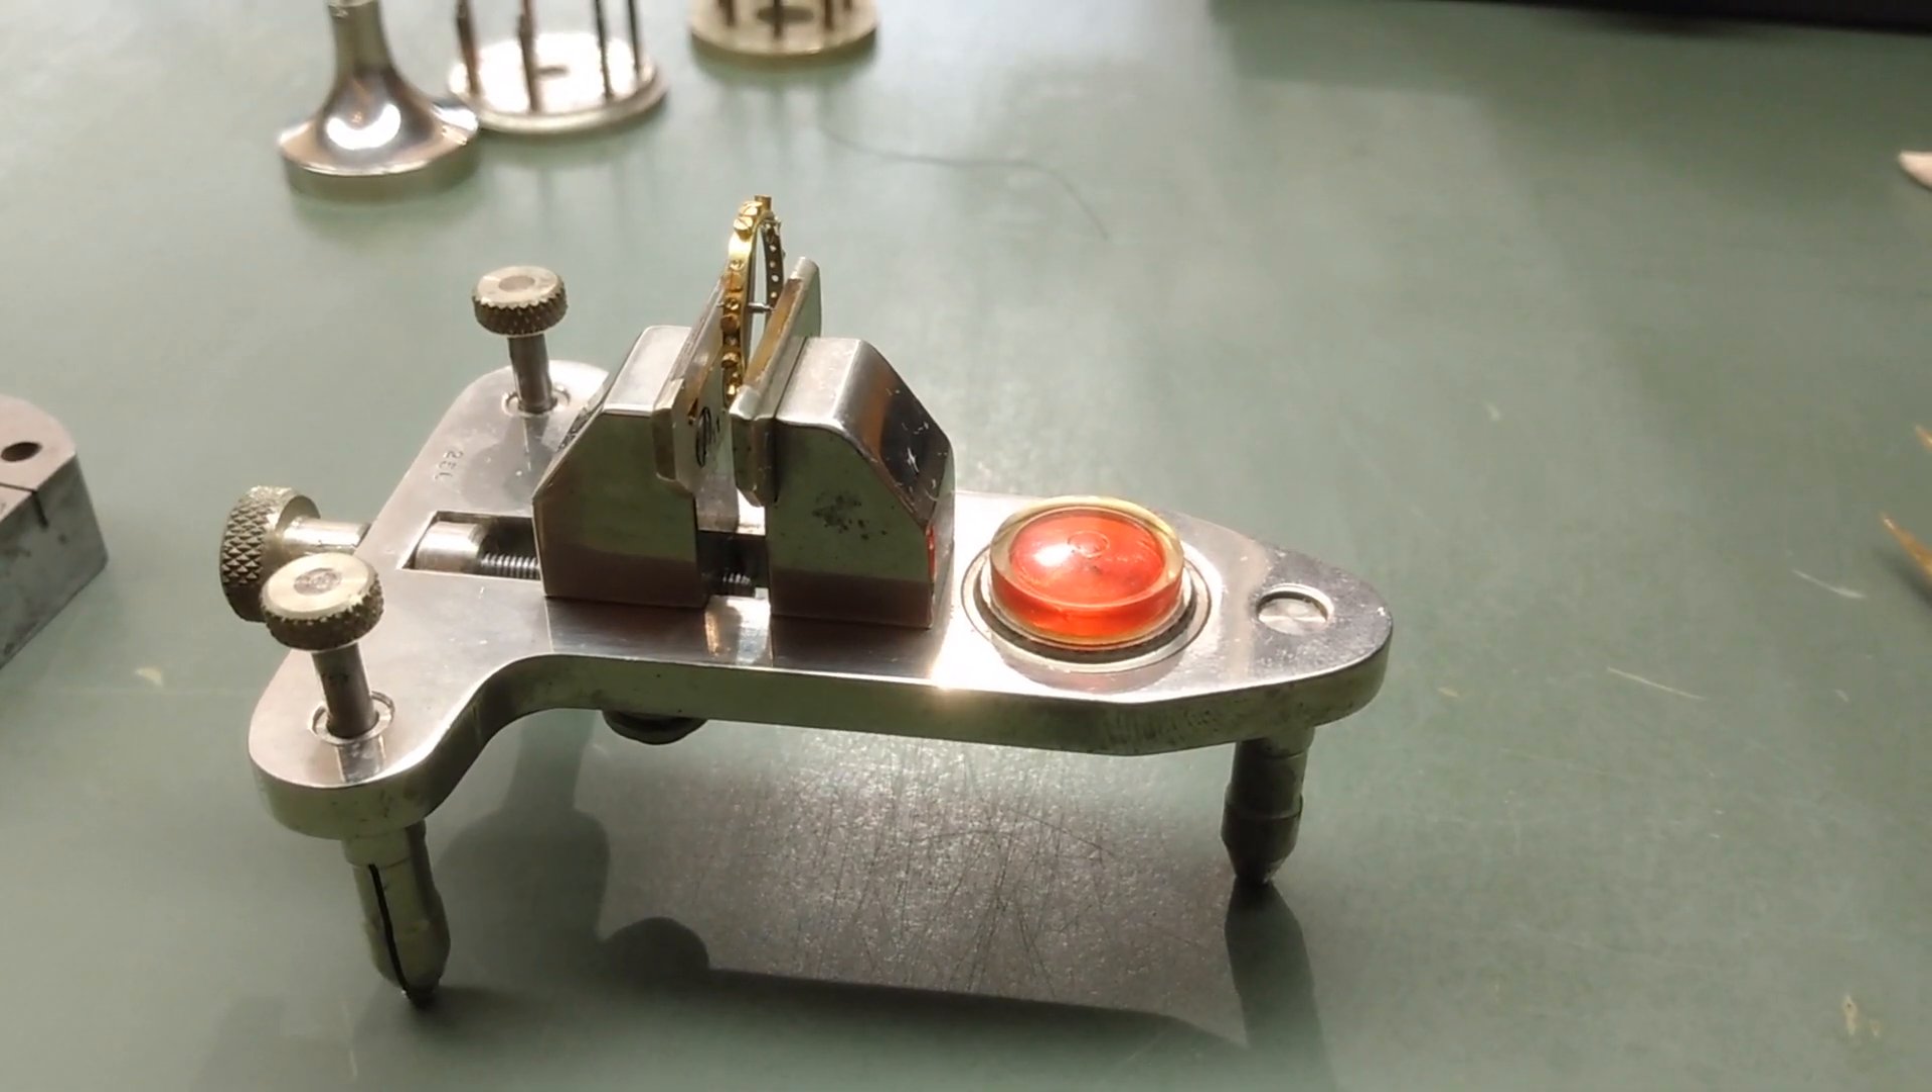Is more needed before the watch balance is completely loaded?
No.